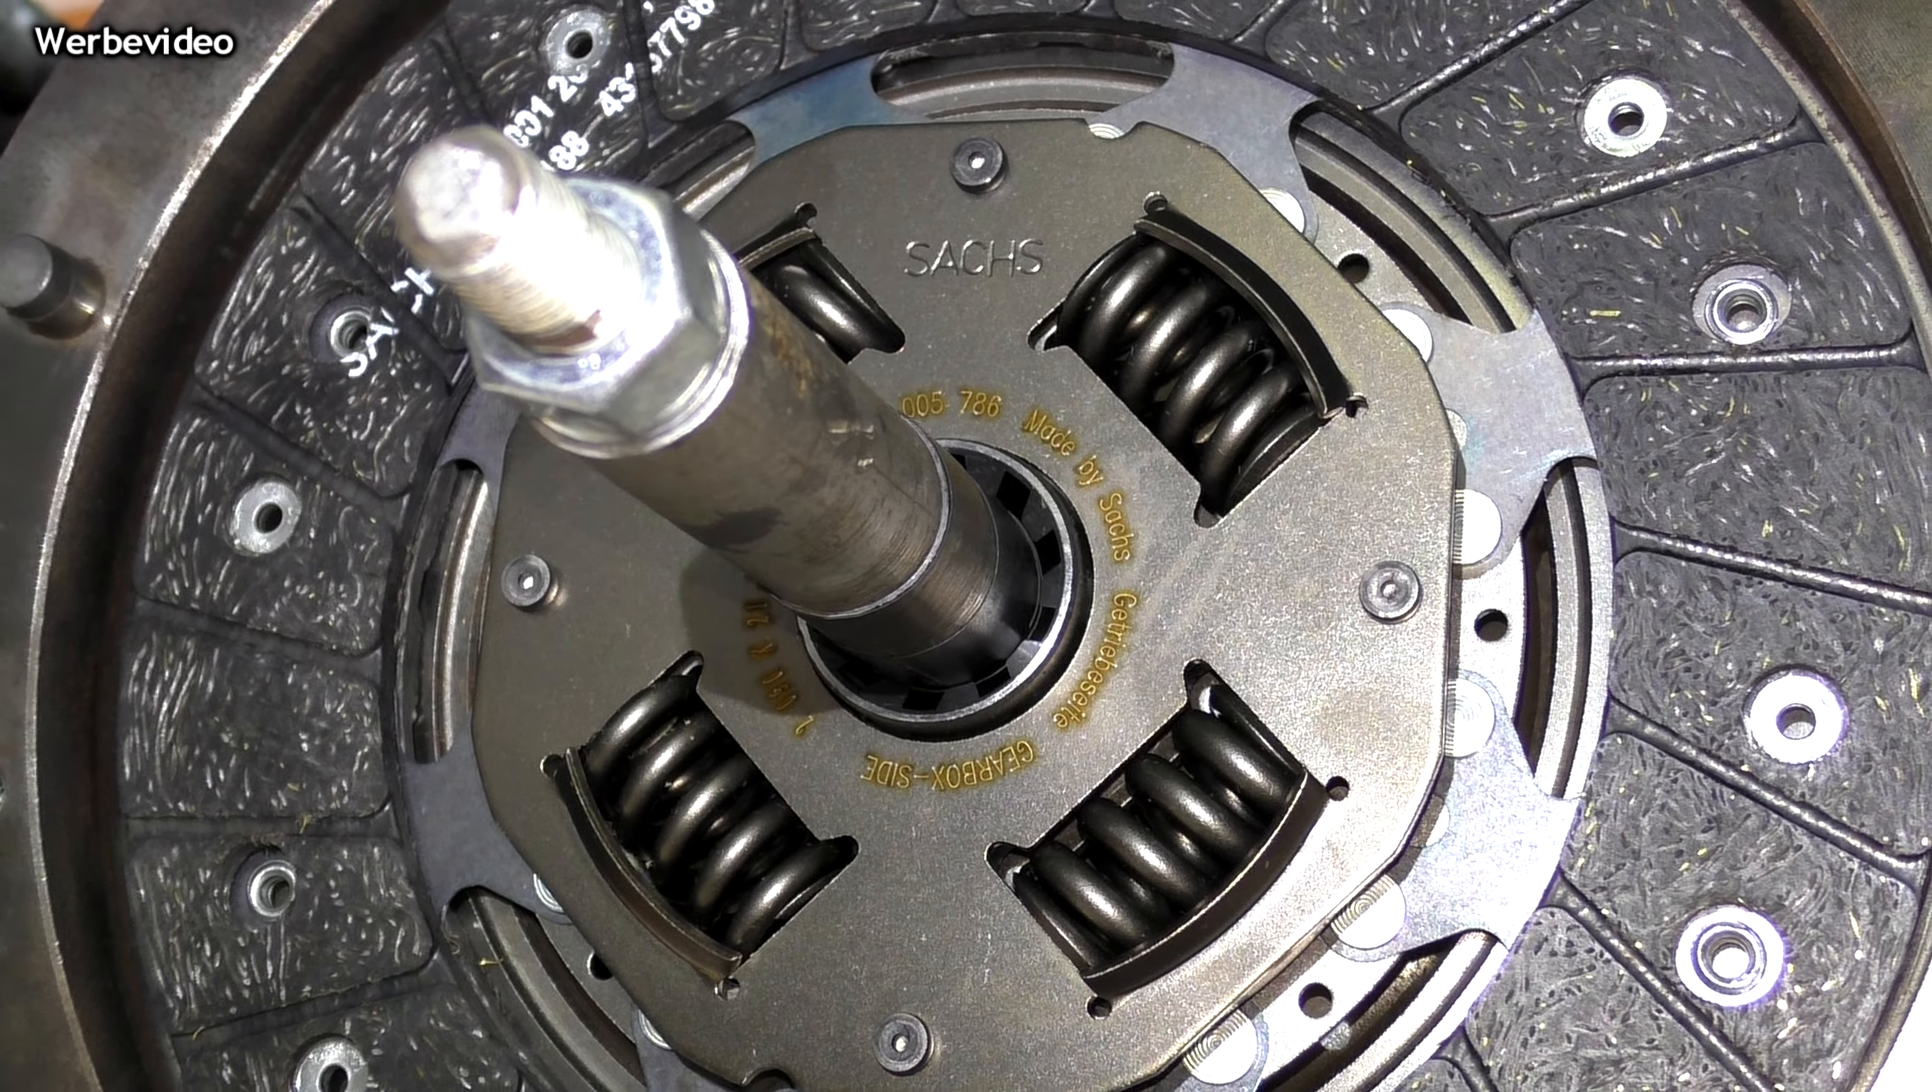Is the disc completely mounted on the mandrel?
Yes.